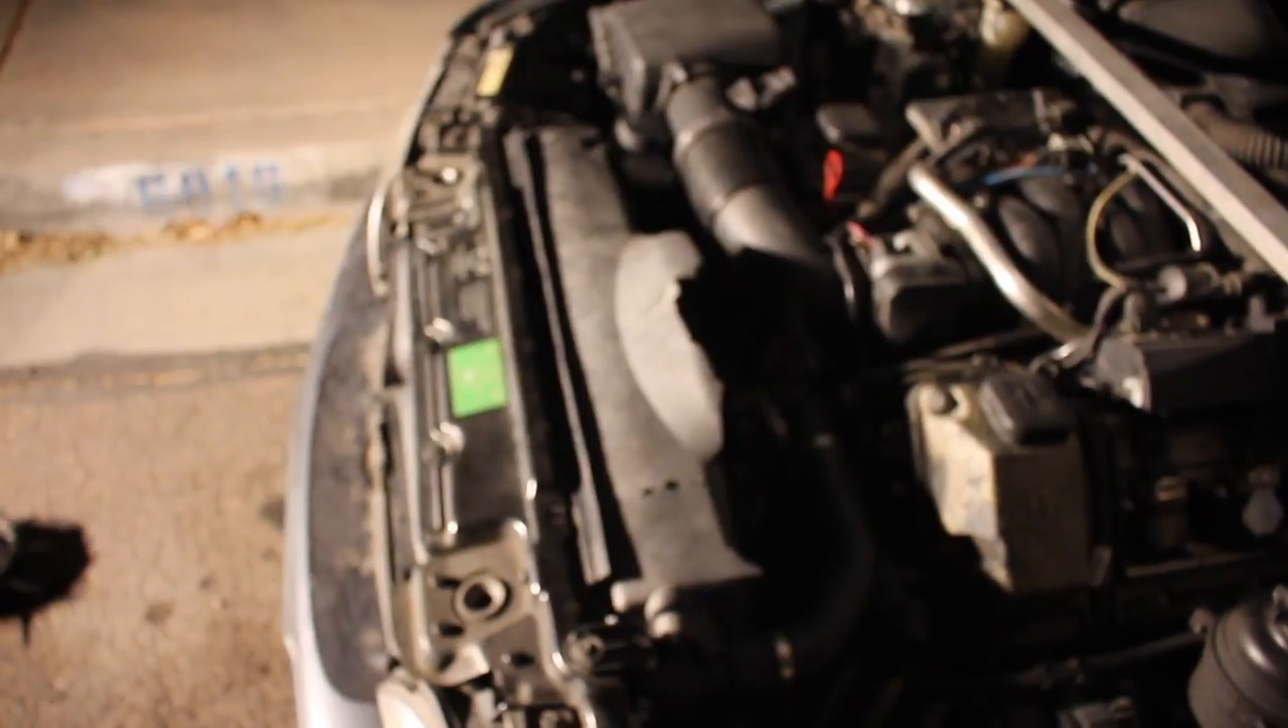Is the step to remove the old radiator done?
No.